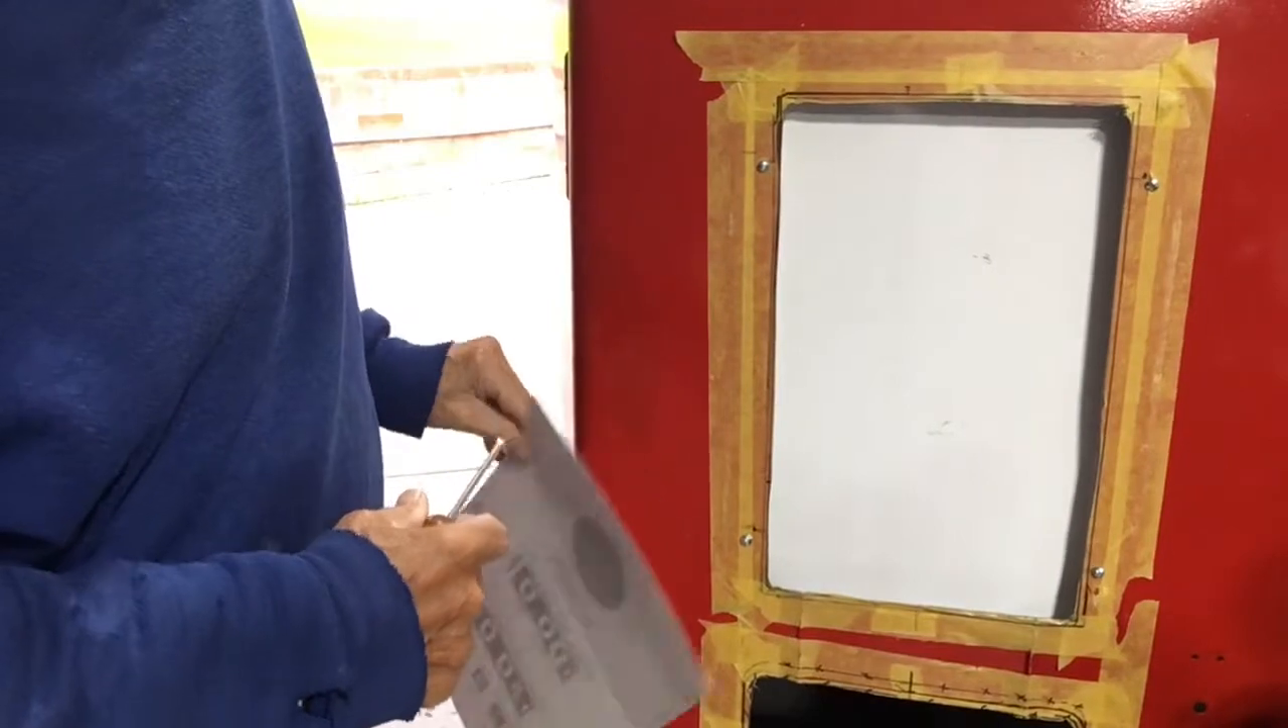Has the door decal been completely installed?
No.